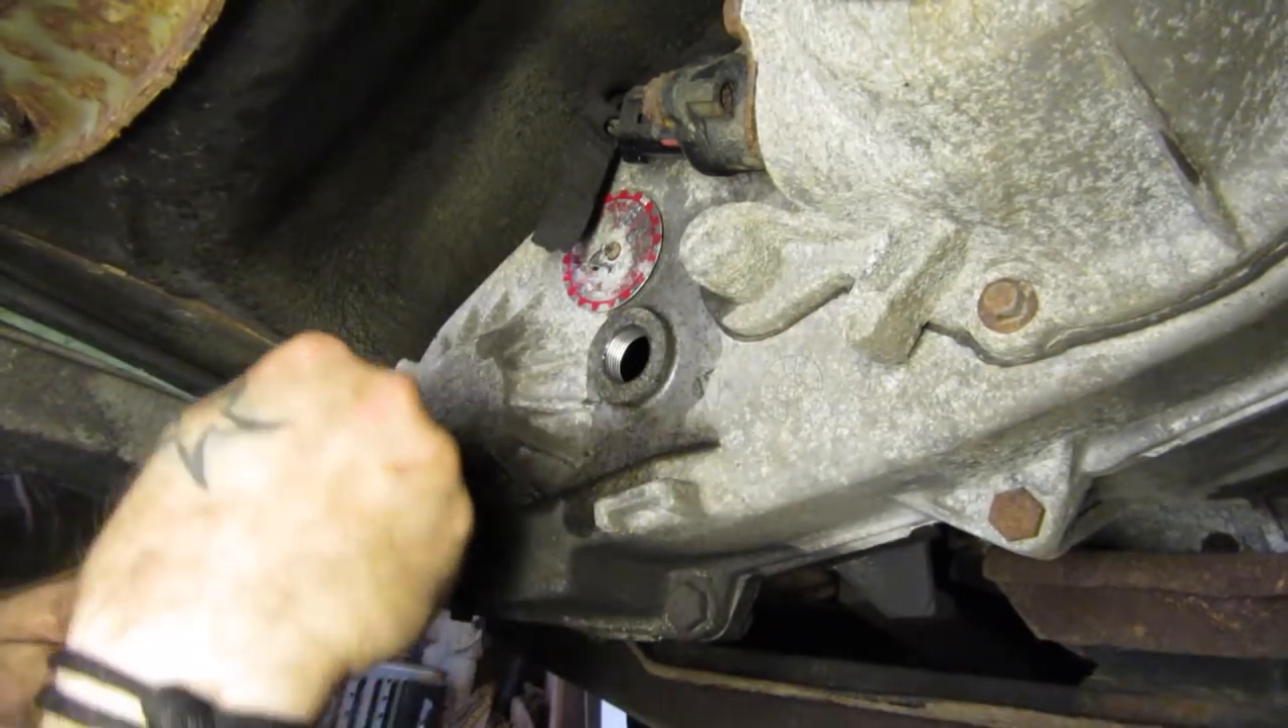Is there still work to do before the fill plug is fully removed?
No.